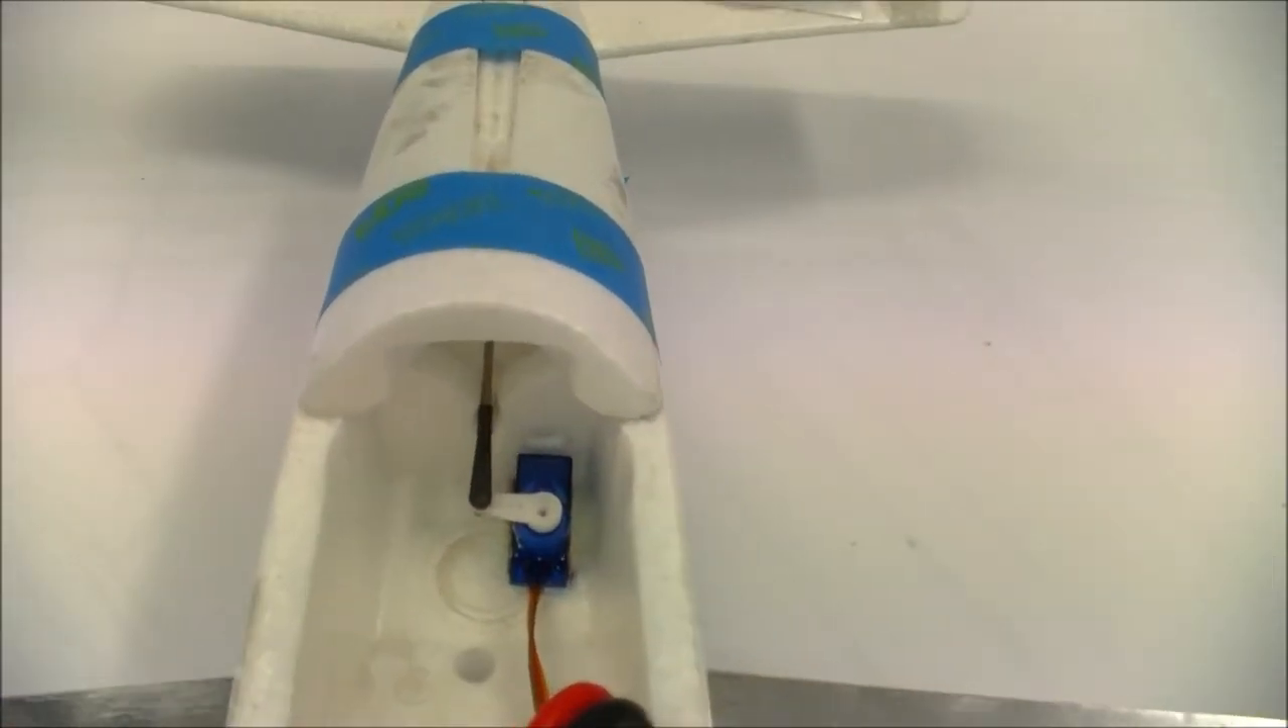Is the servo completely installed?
Yes.